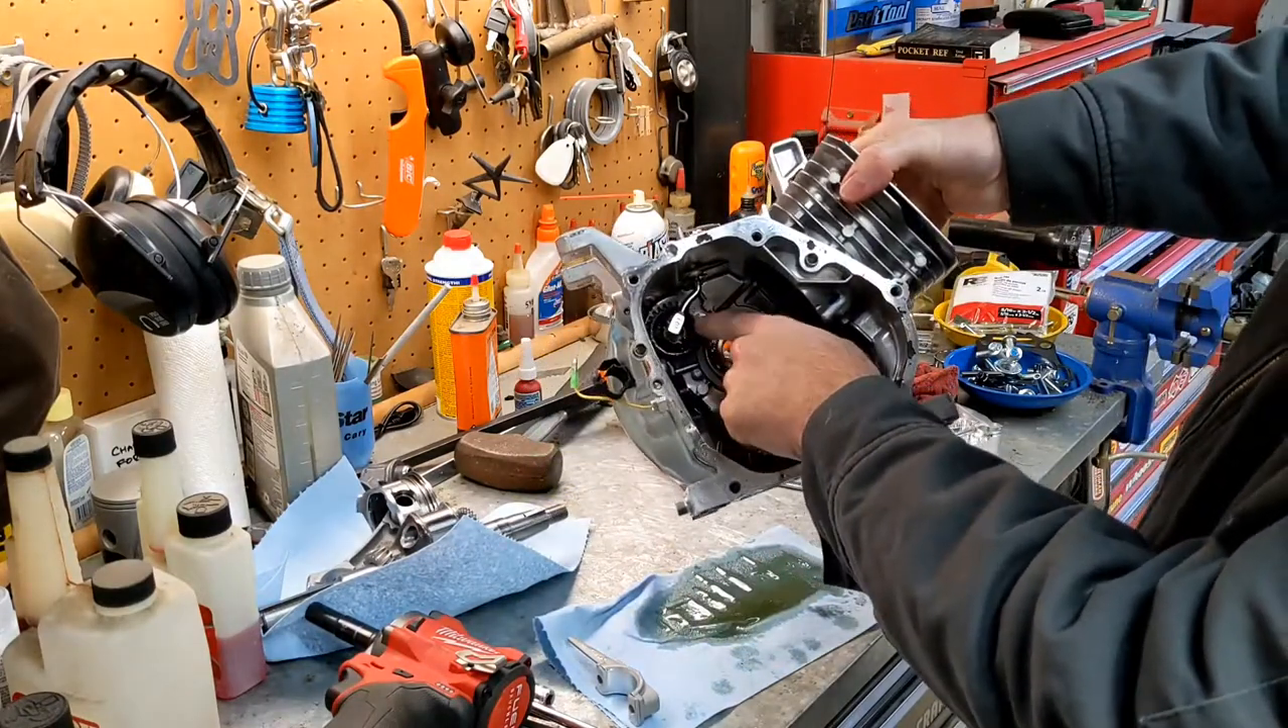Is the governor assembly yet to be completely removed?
Yes.